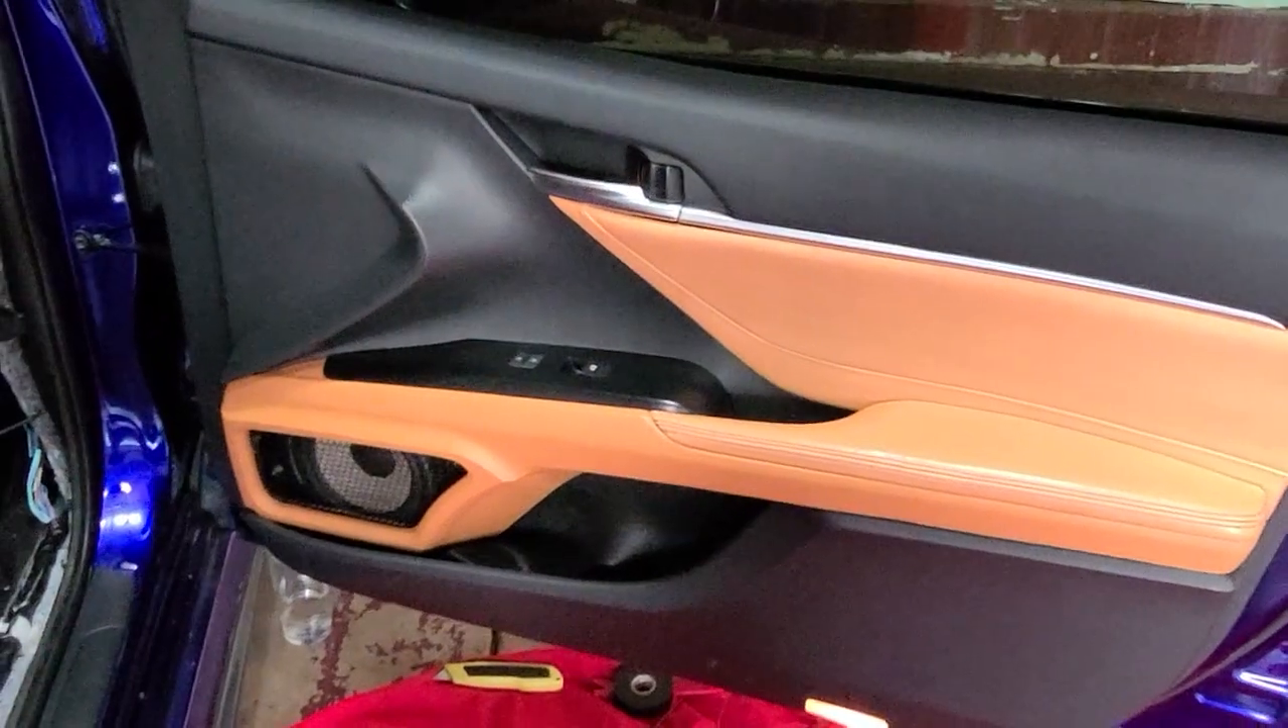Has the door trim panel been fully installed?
Yes.